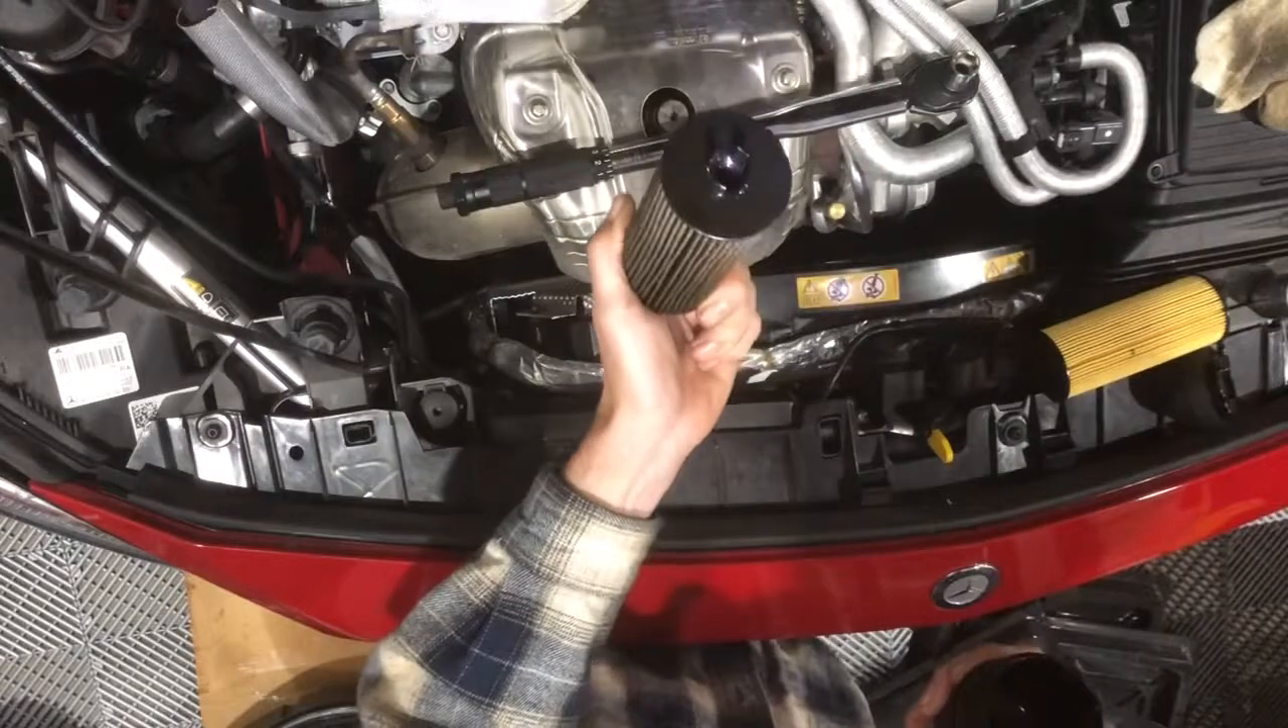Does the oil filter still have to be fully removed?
No.